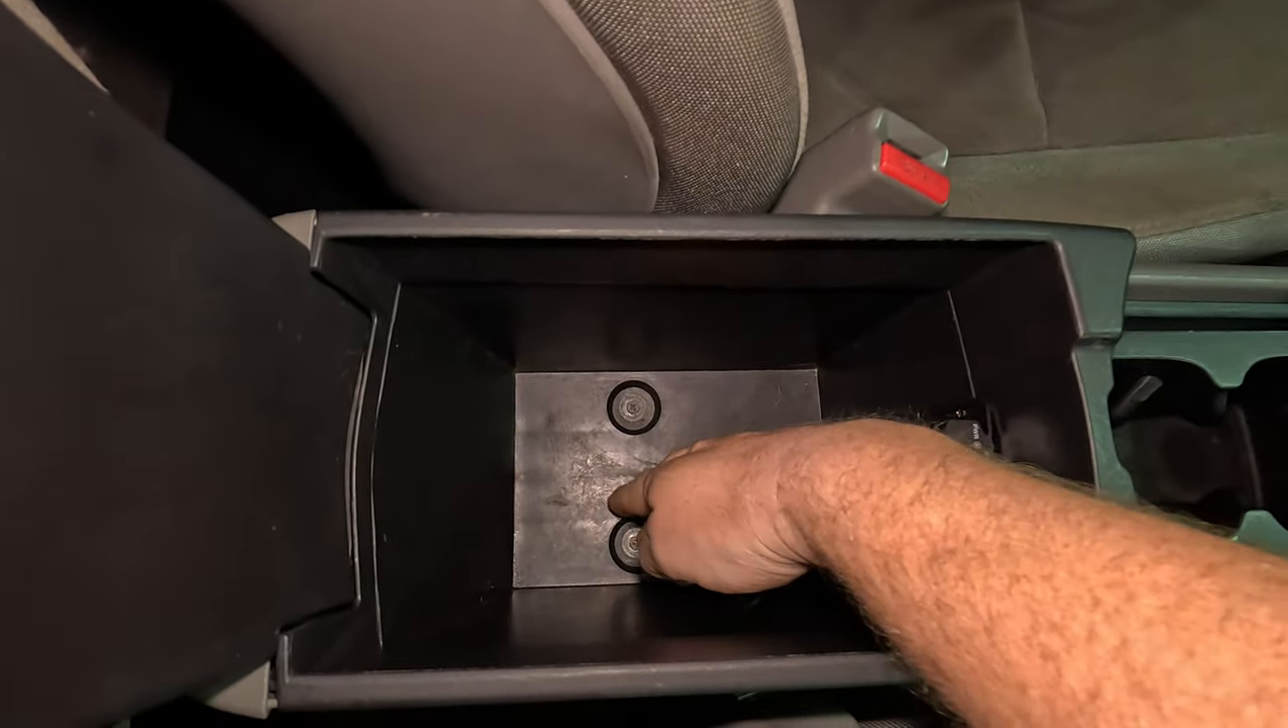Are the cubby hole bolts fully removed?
No.